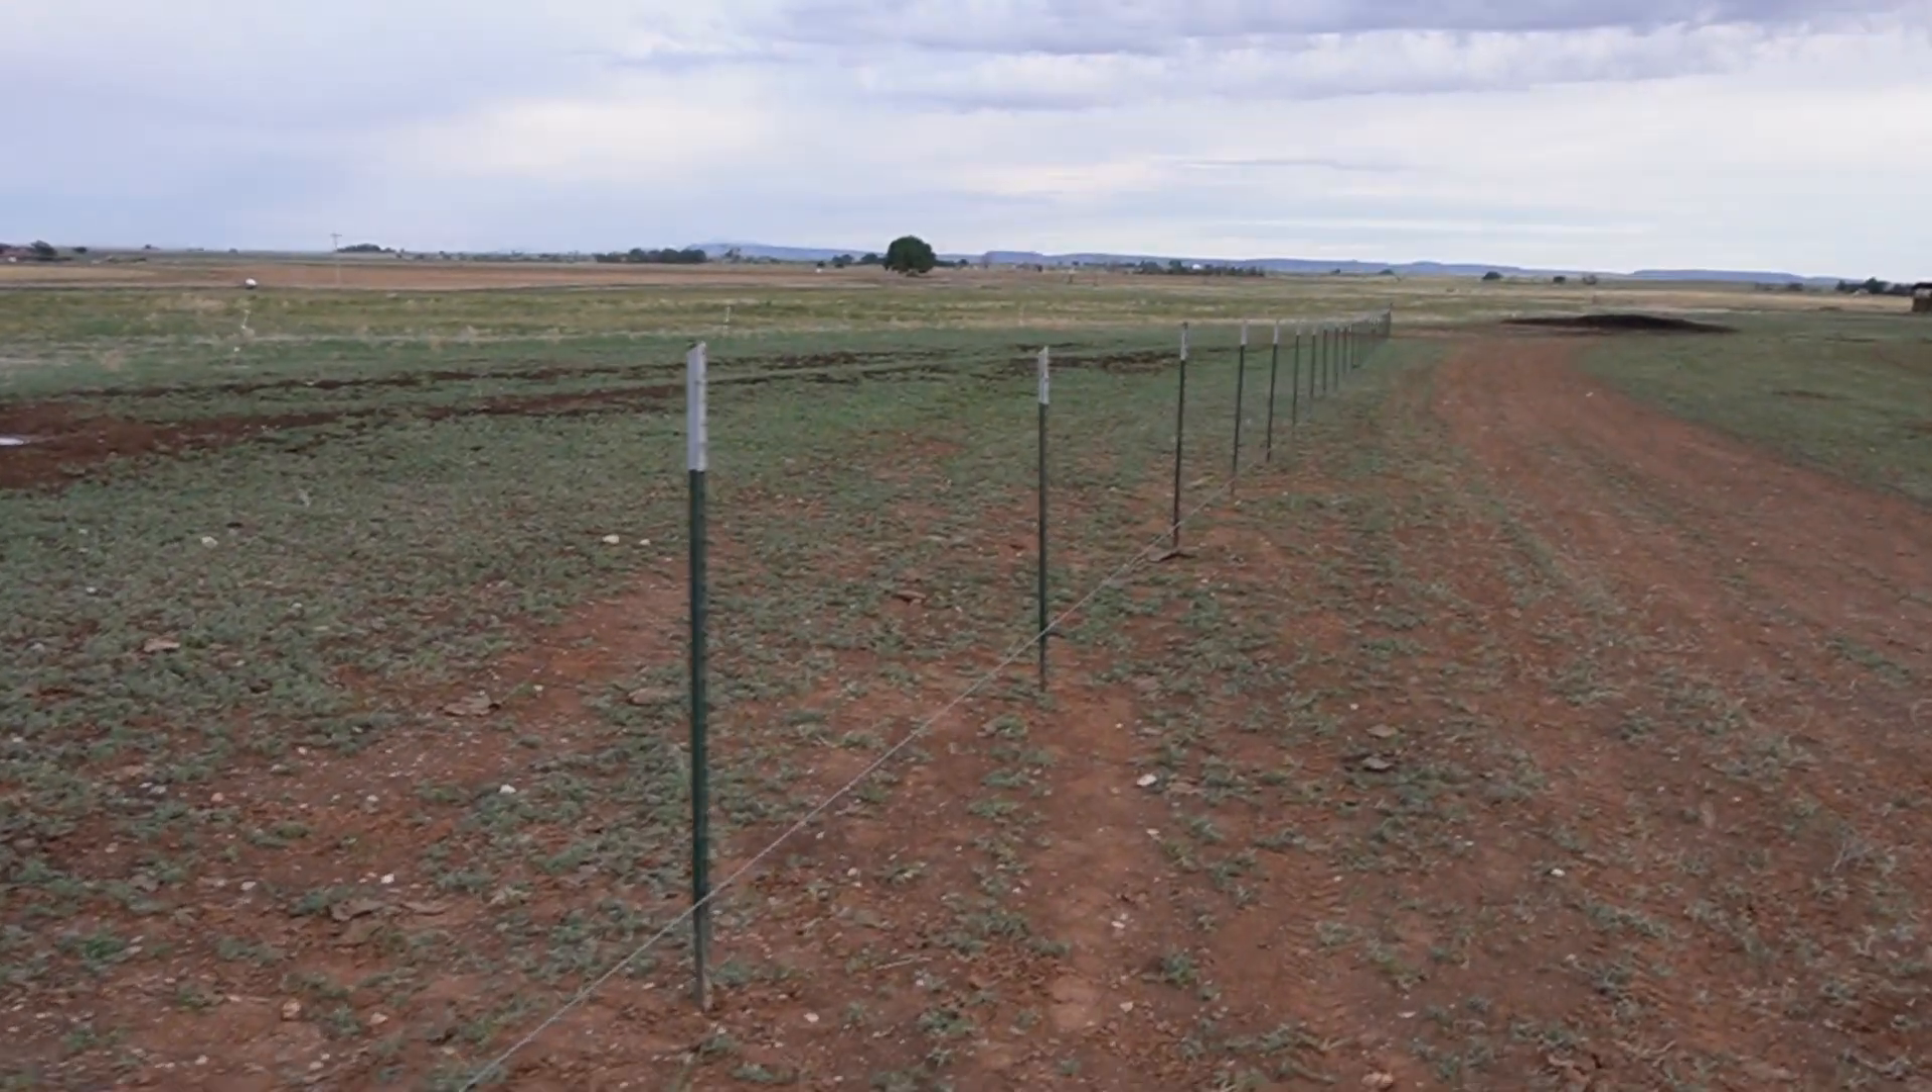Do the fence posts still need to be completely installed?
No.